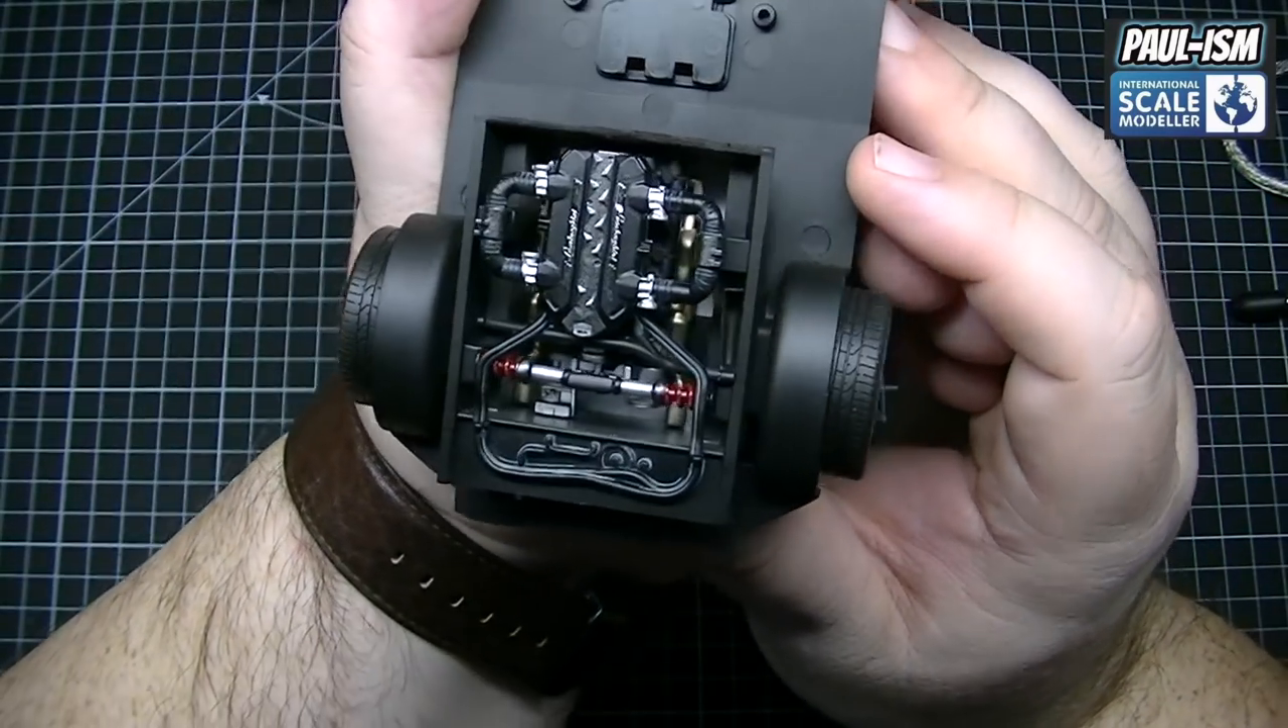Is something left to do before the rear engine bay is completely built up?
No.